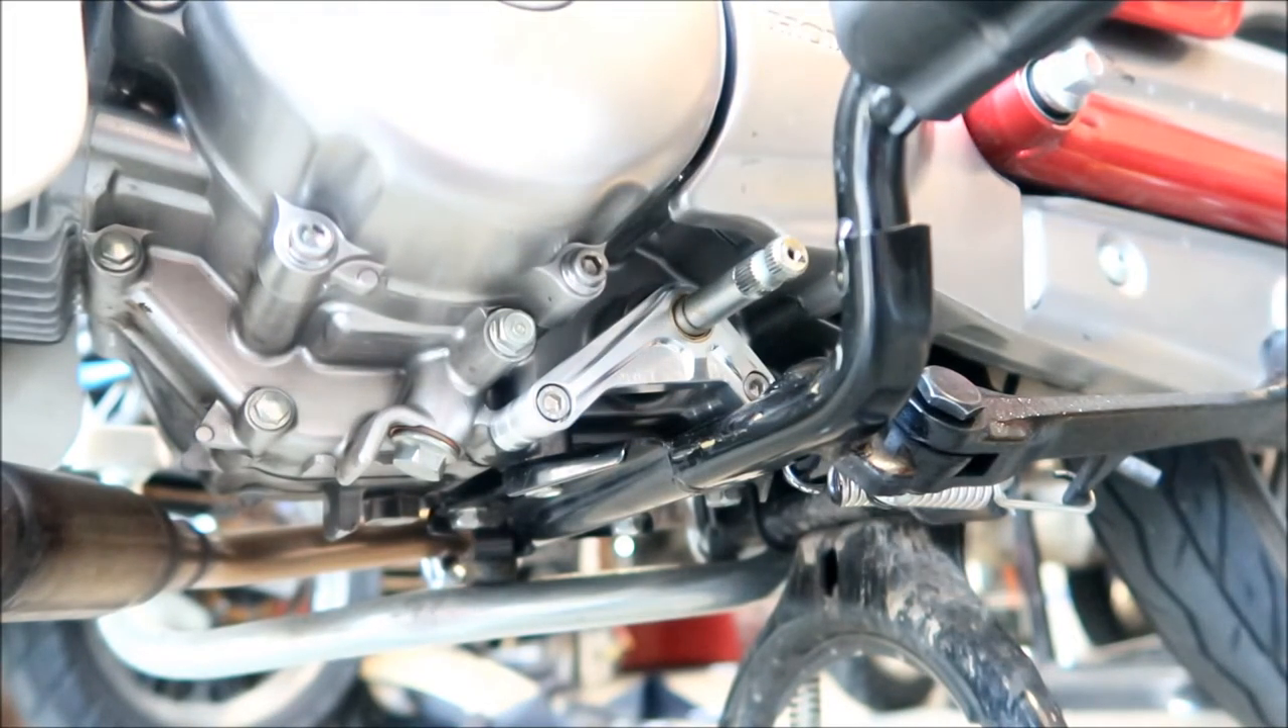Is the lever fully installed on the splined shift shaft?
No.